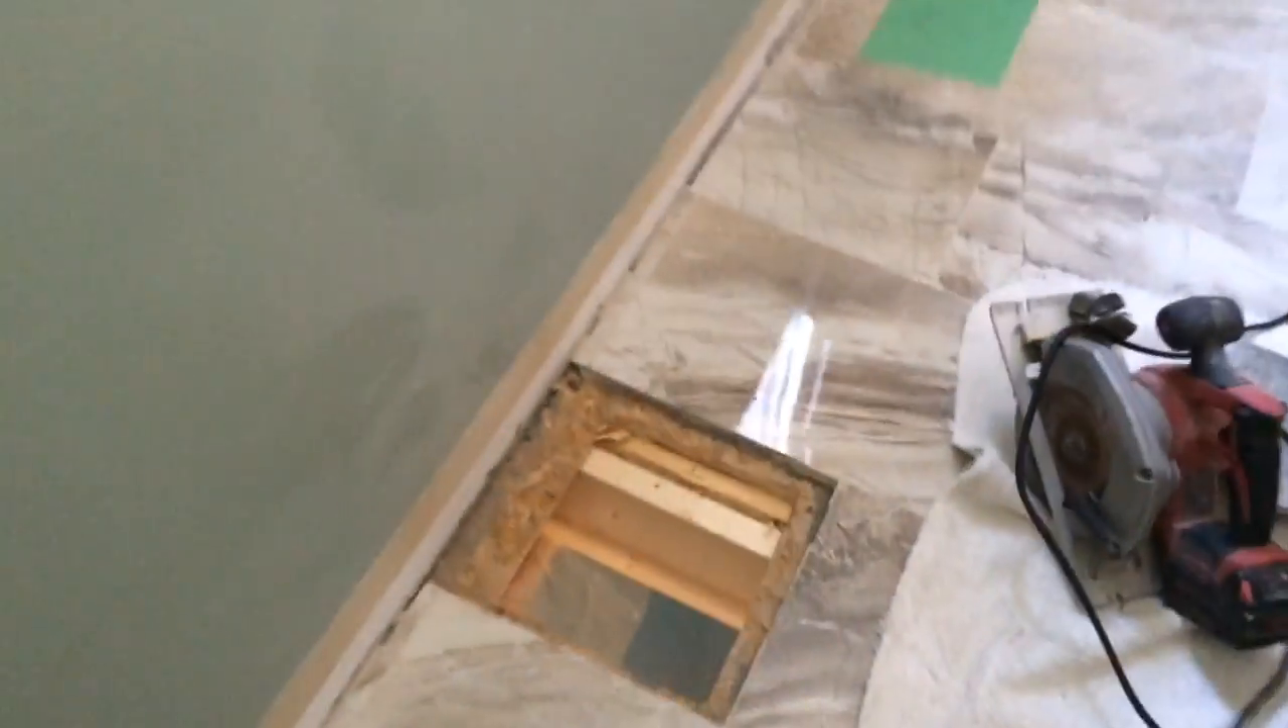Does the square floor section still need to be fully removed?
No.